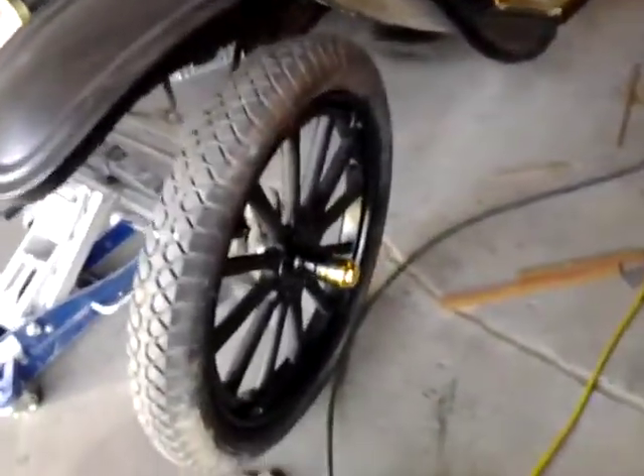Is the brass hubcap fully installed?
Yes.